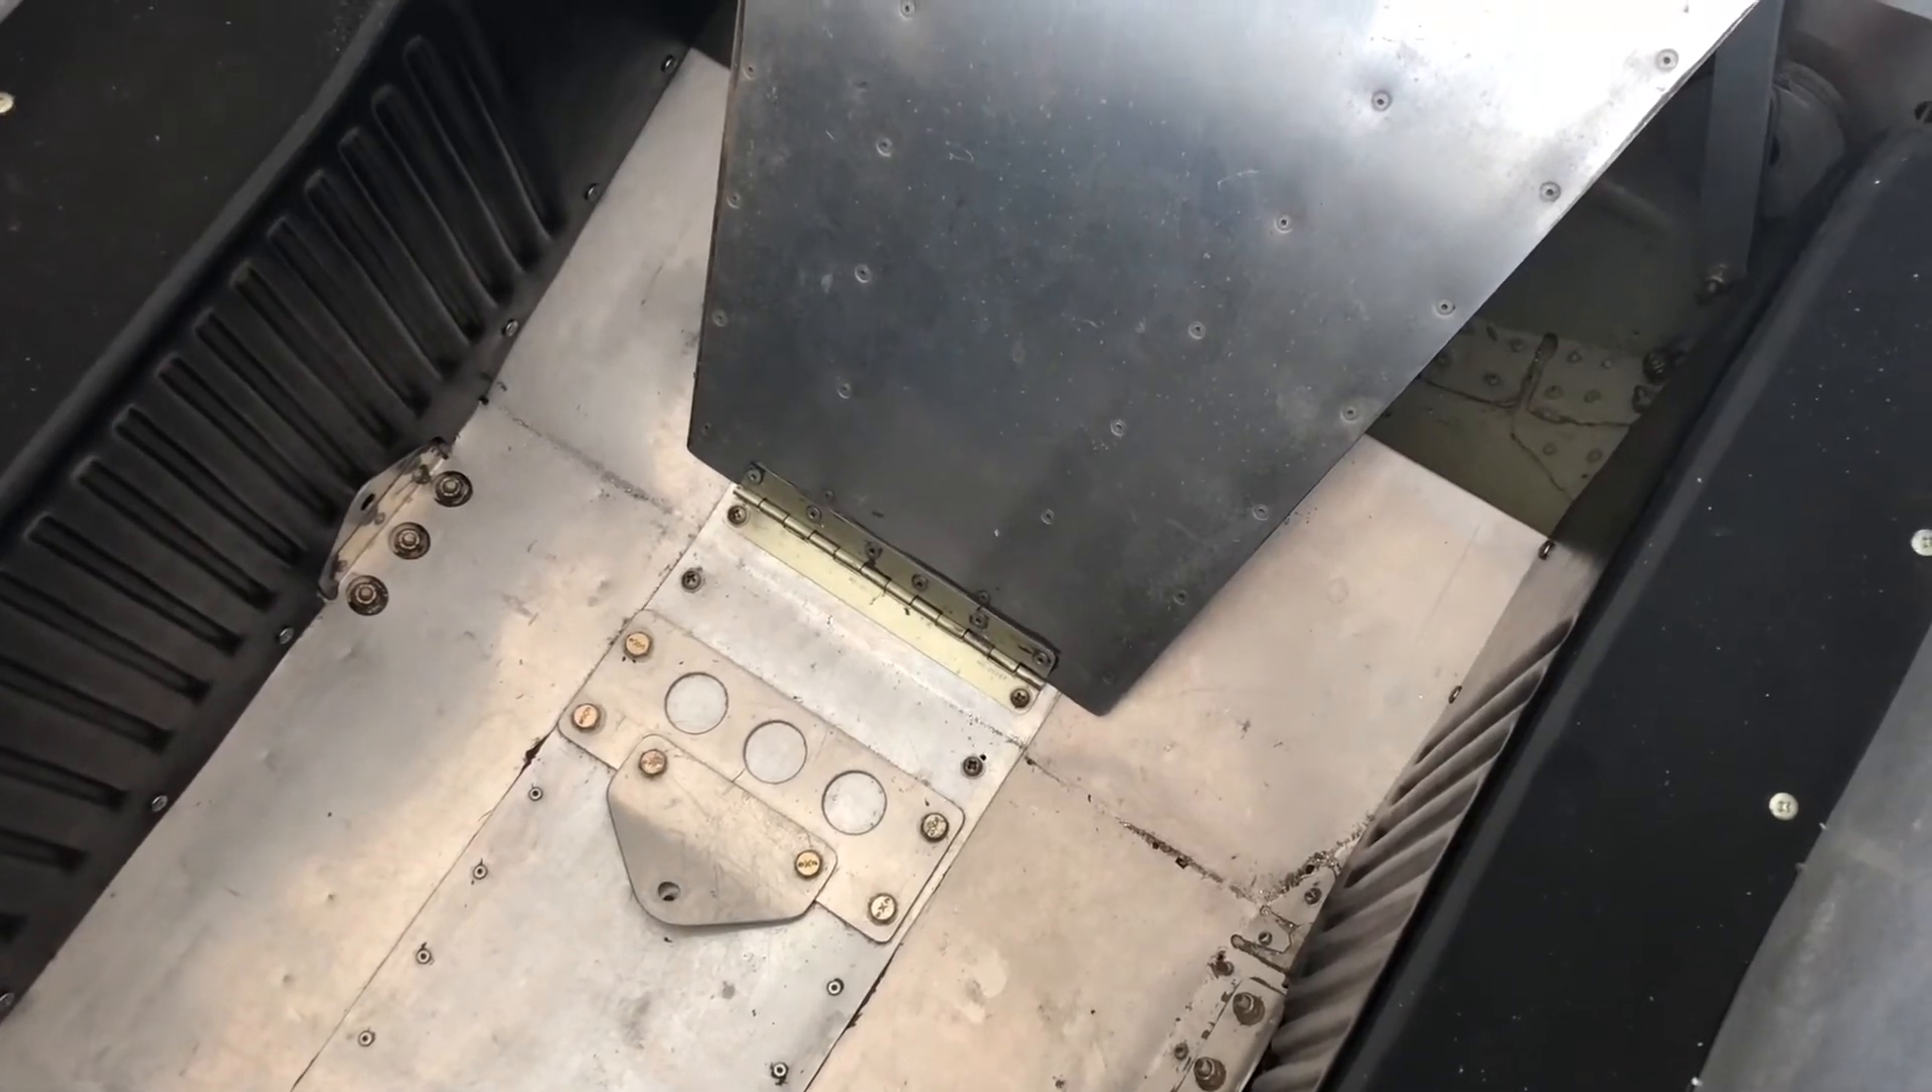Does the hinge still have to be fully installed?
No.